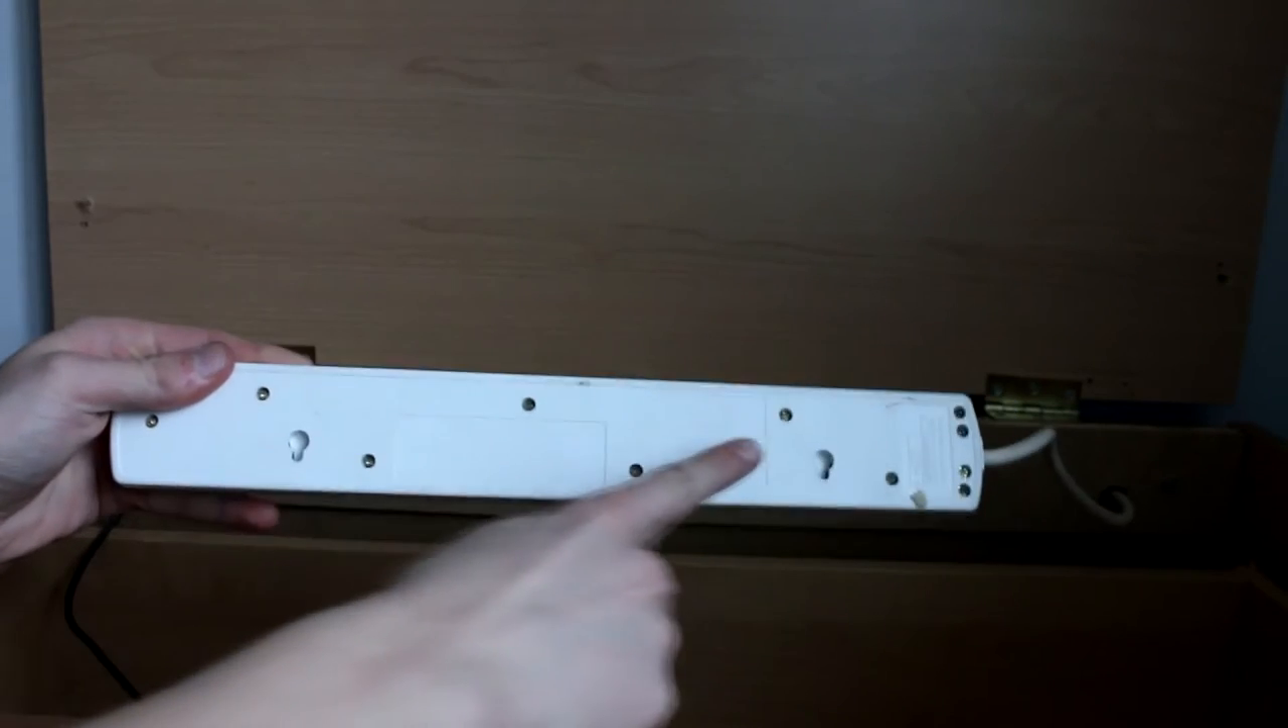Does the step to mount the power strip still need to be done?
Yes.